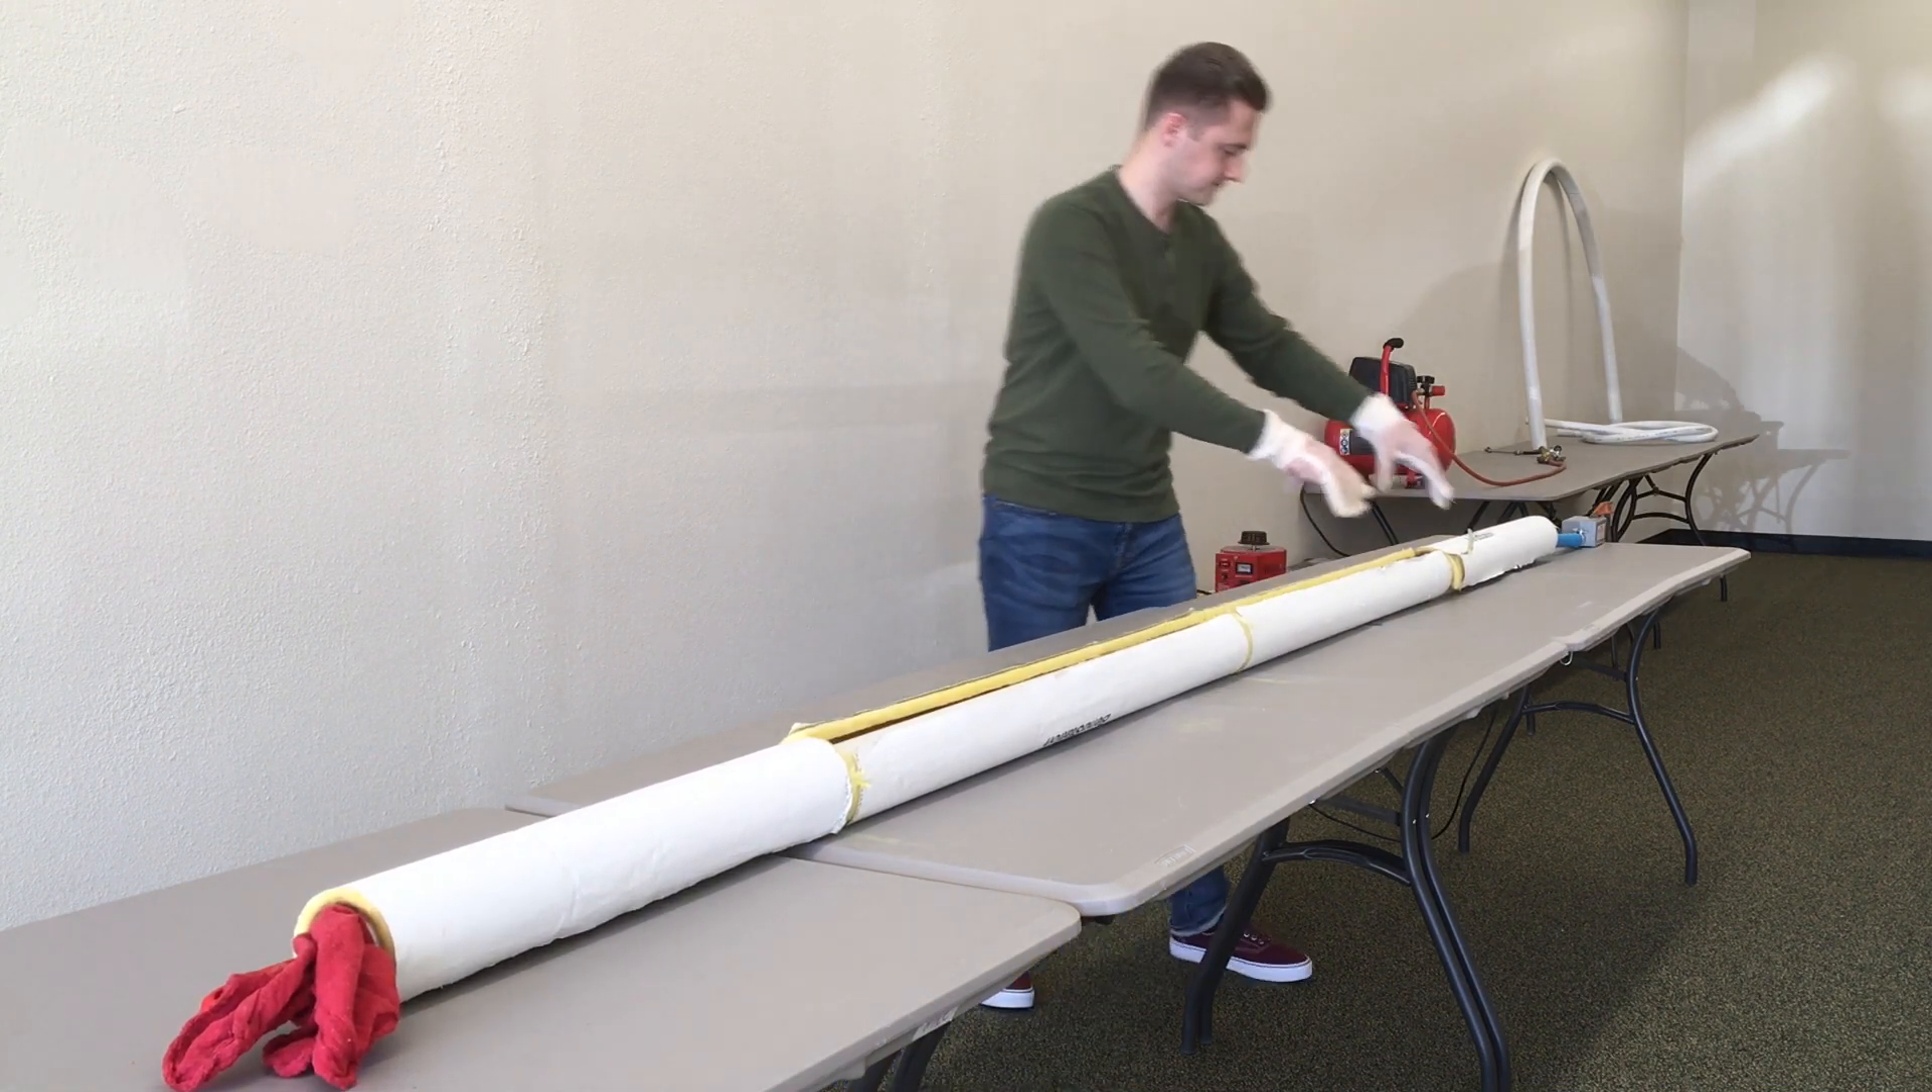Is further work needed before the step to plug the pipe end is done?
No.